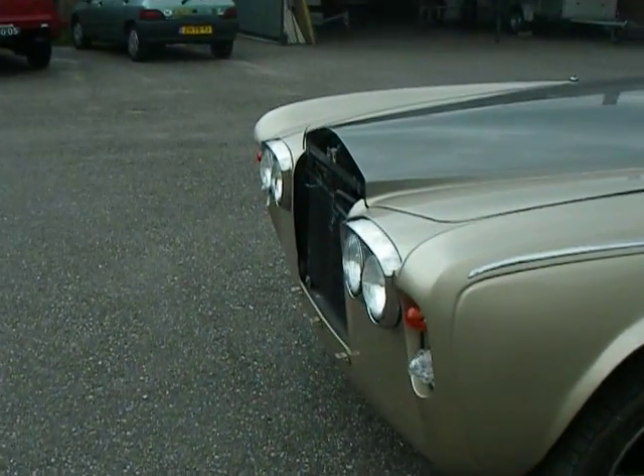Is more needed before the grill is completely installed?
Yes.